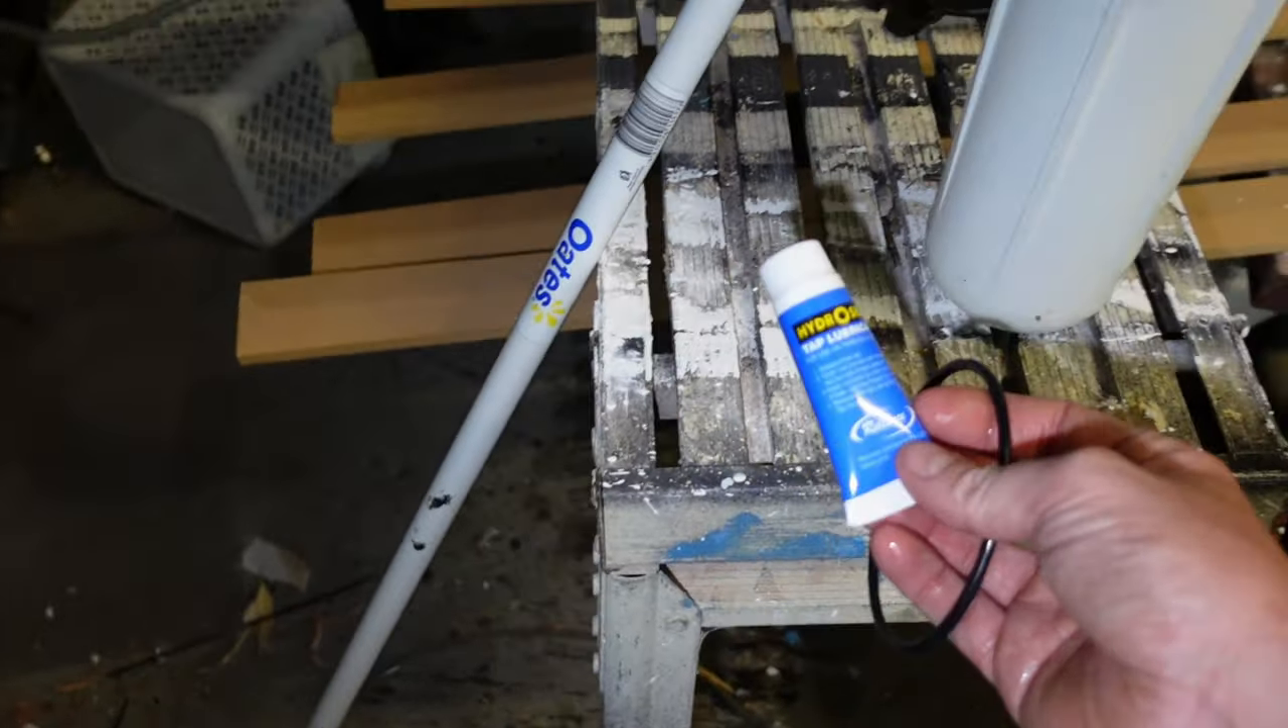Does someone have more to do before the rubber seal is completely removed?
No.